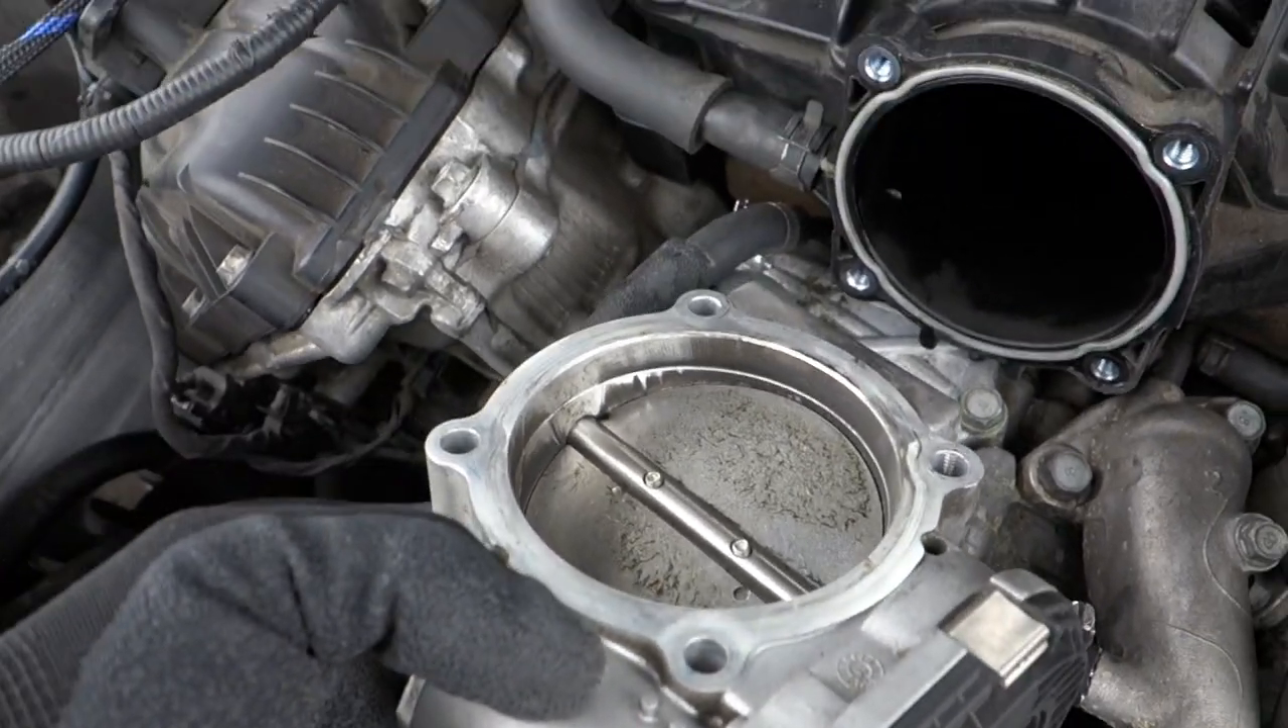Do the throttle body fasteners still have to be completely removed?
No.